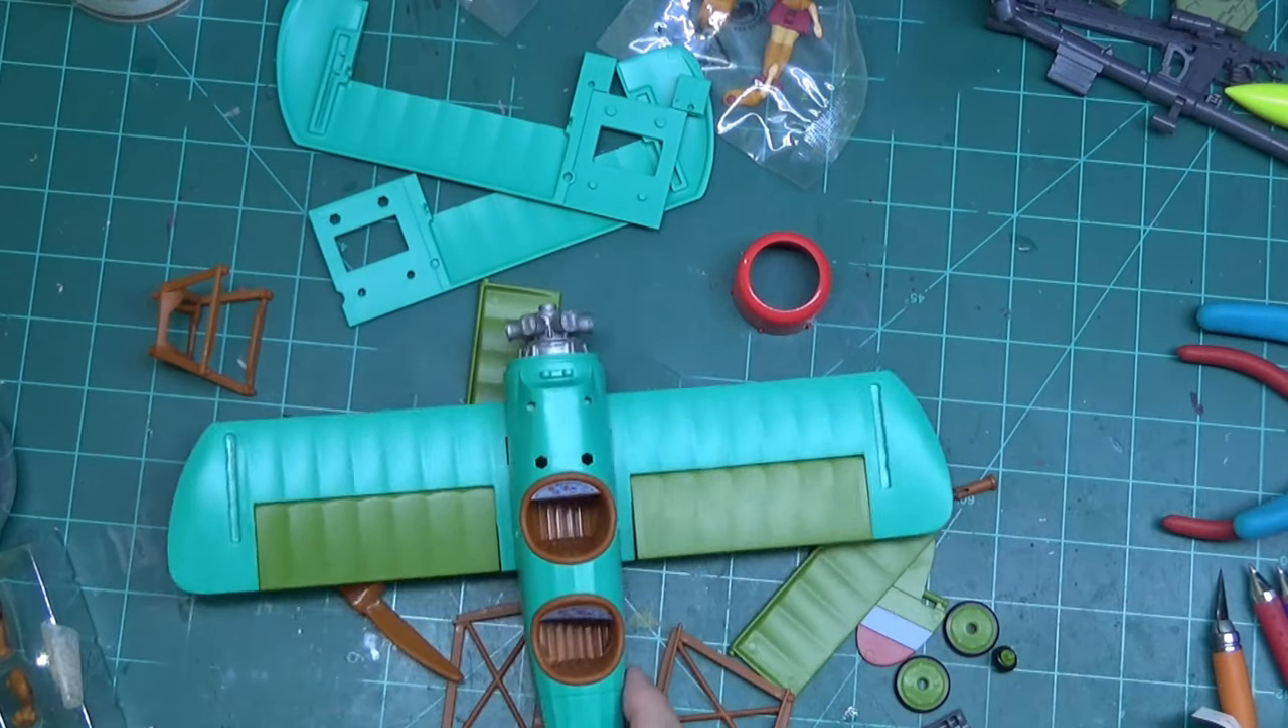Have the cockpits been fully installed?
Yes.